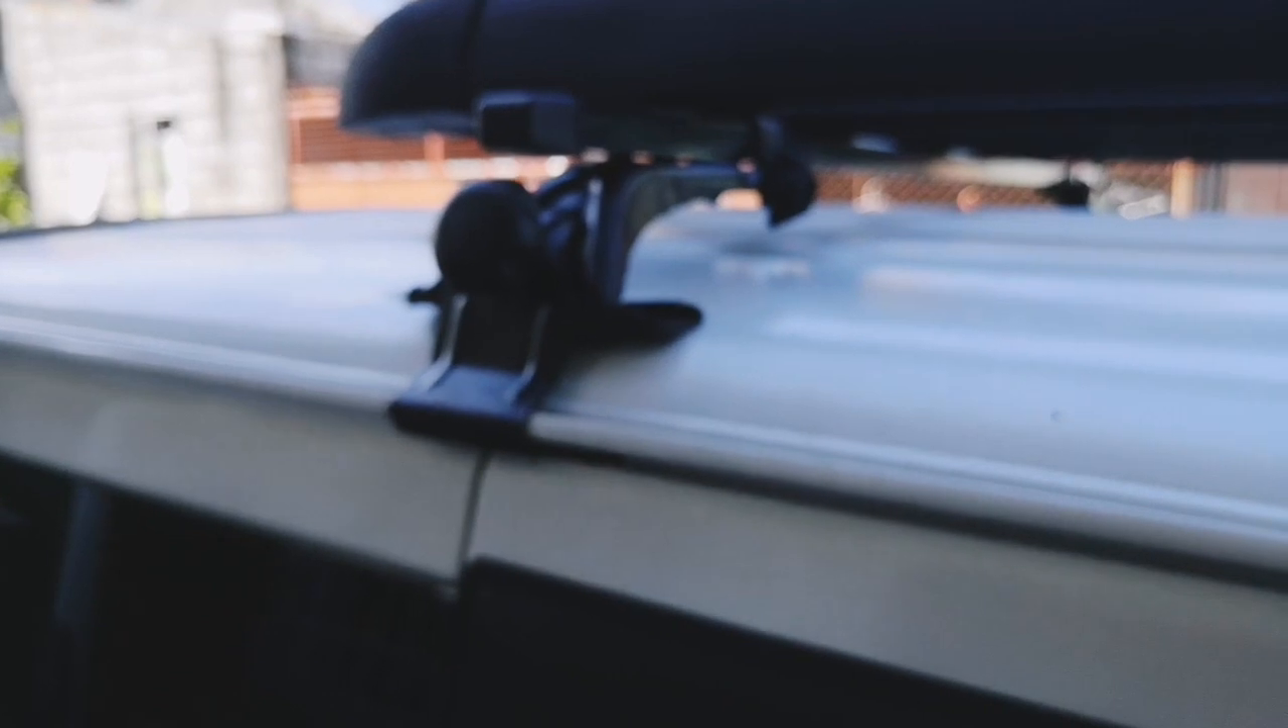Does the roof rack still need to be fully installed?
No.